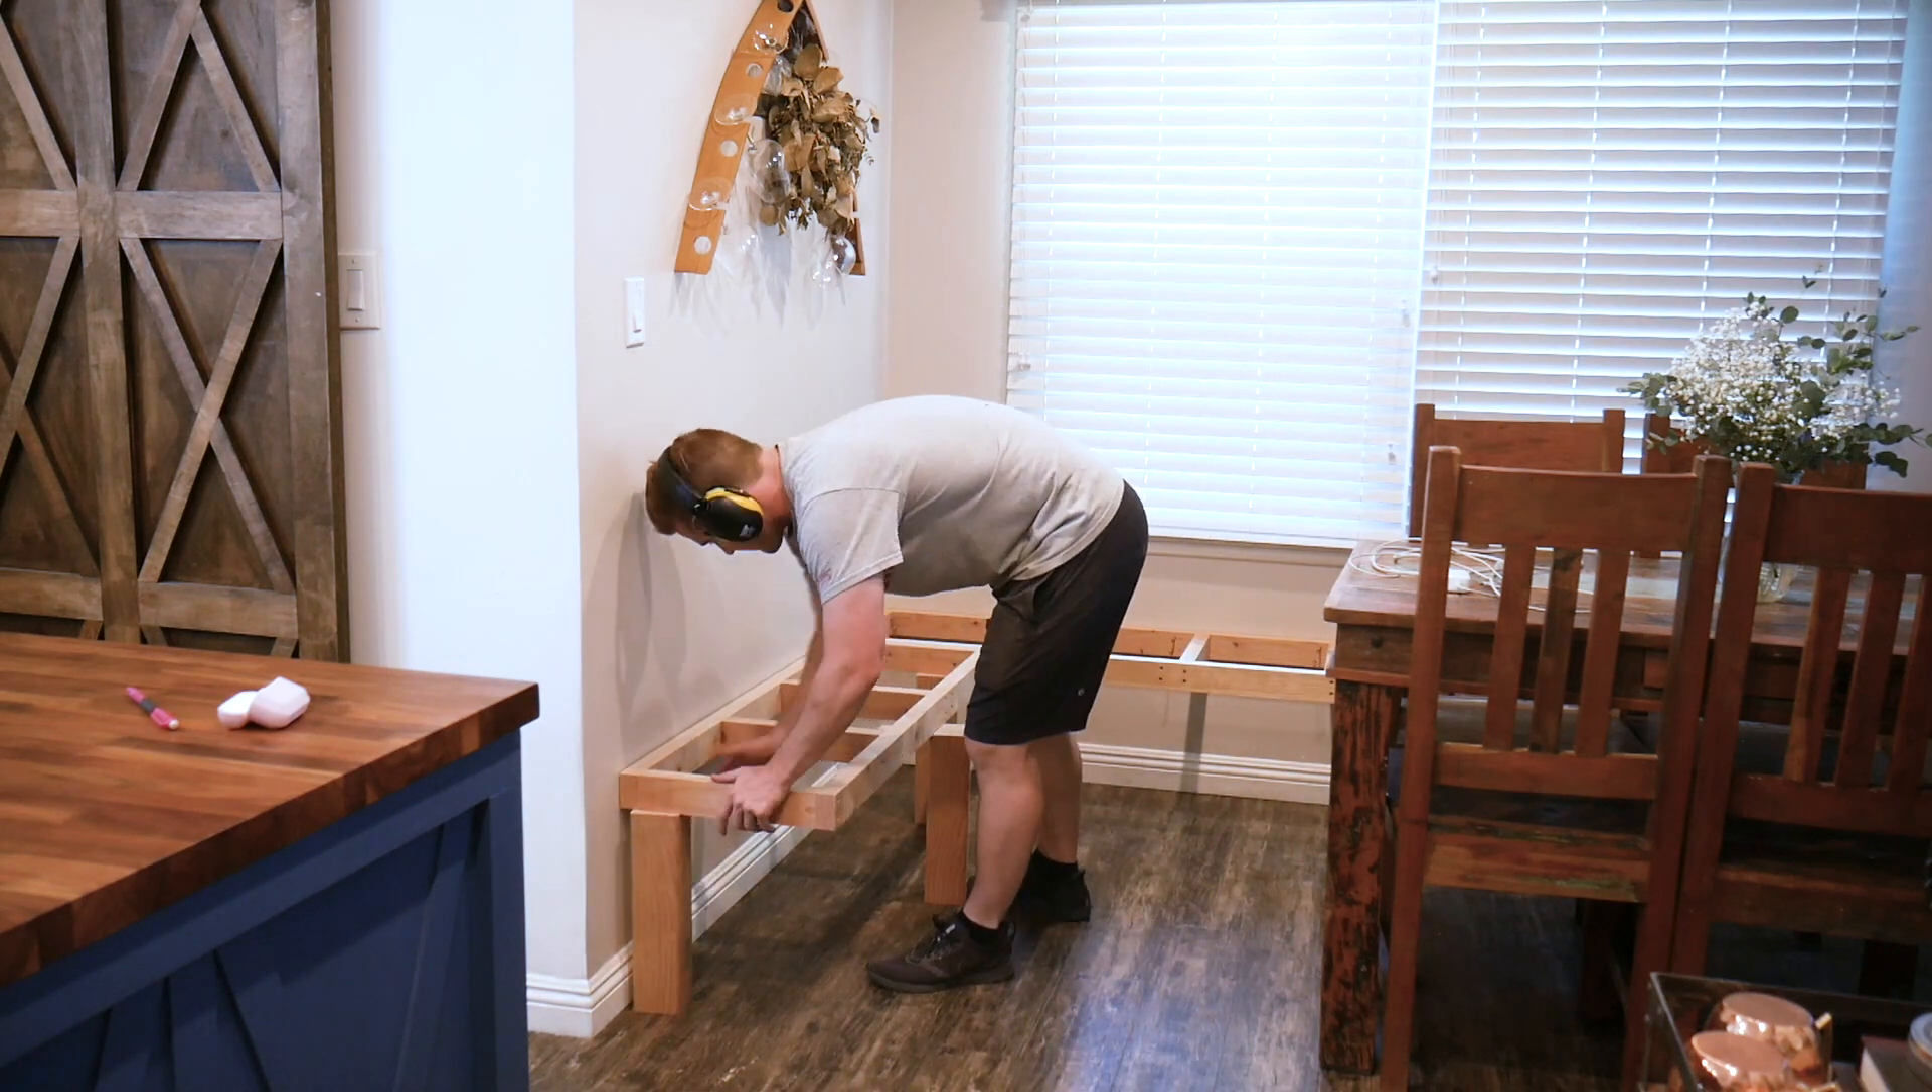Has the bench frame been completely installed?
No.